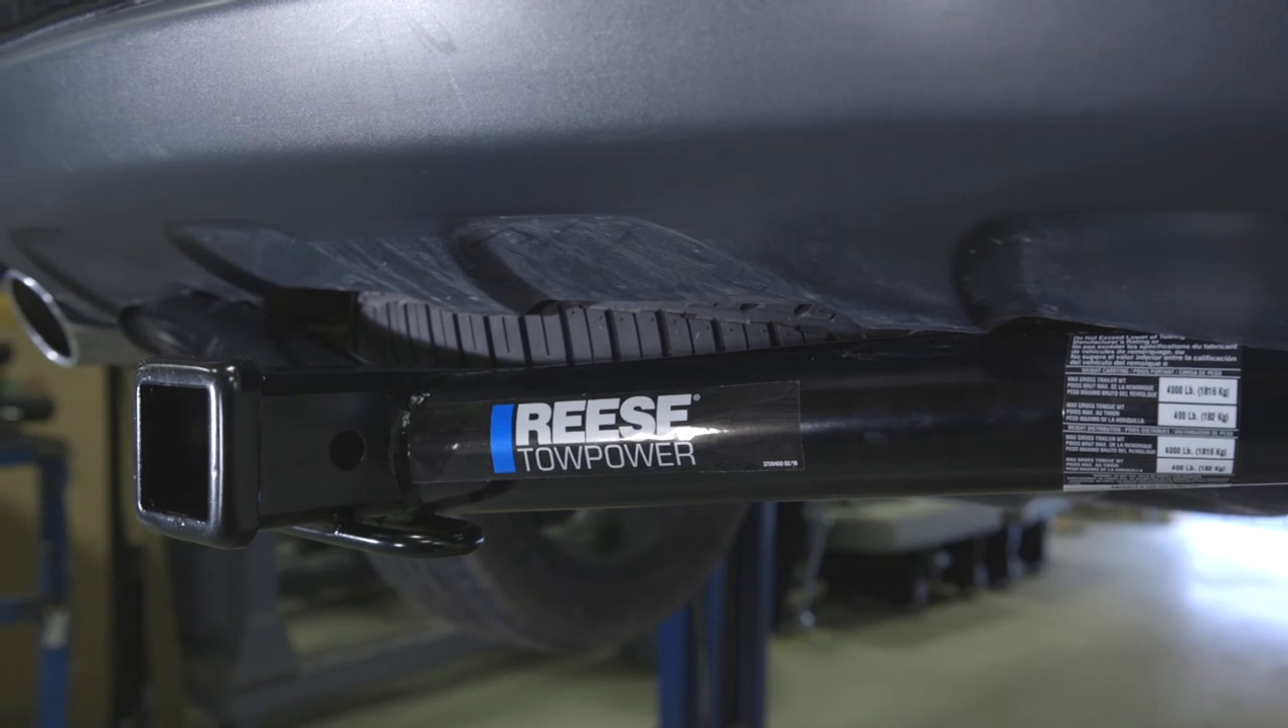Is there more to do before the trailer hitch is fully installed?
No.